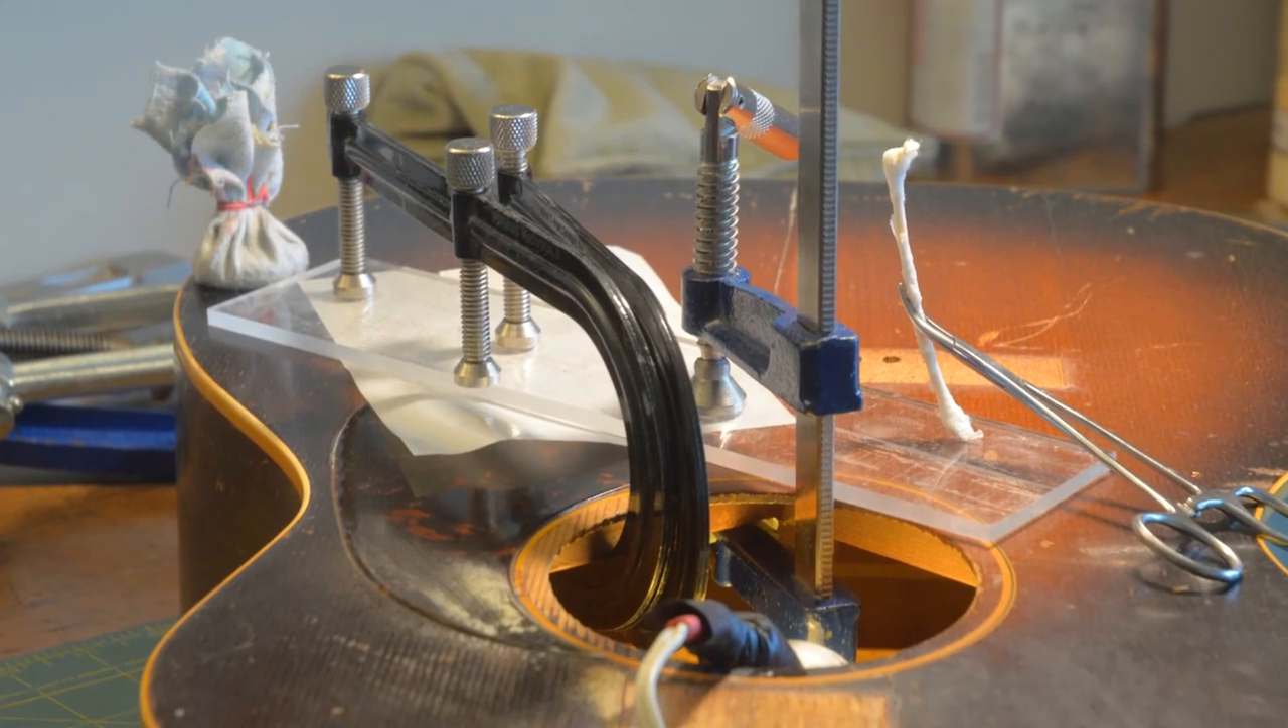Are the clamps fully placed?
Yes.